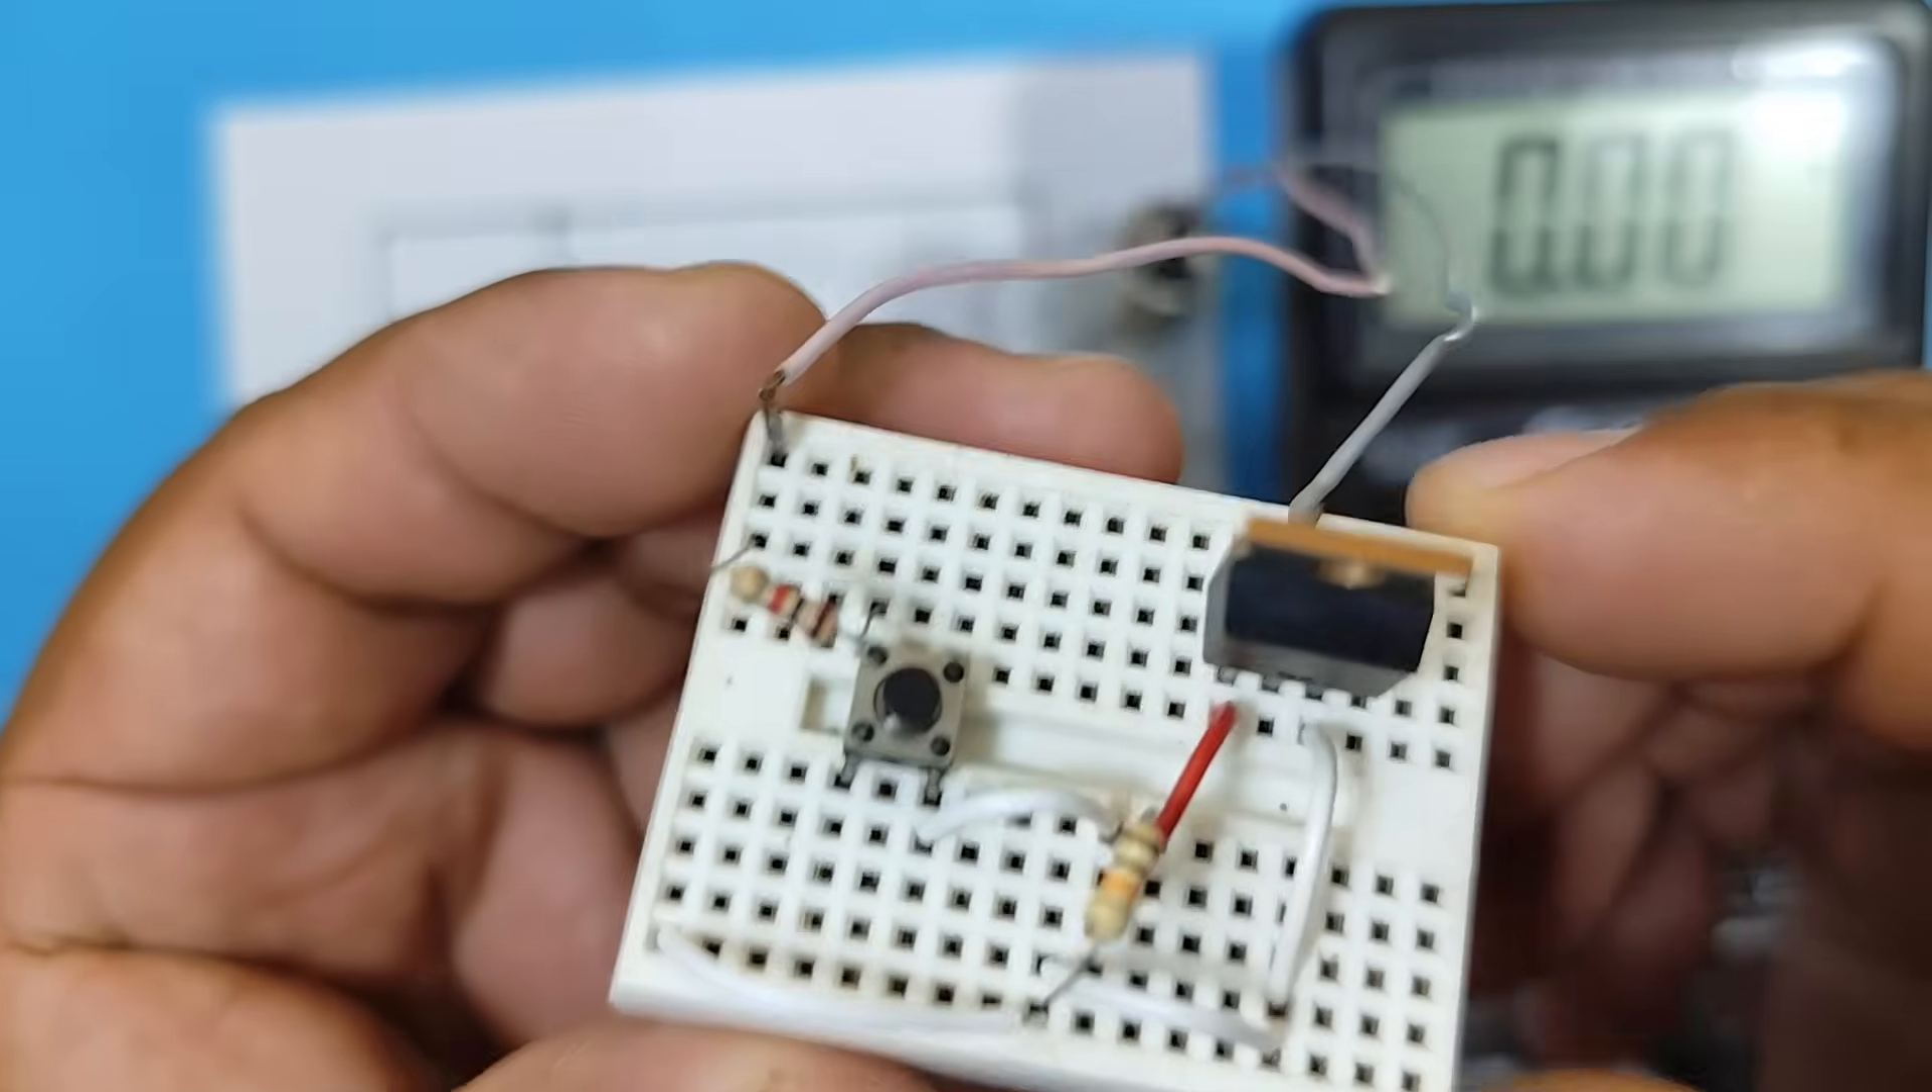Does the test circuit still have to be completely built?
No.